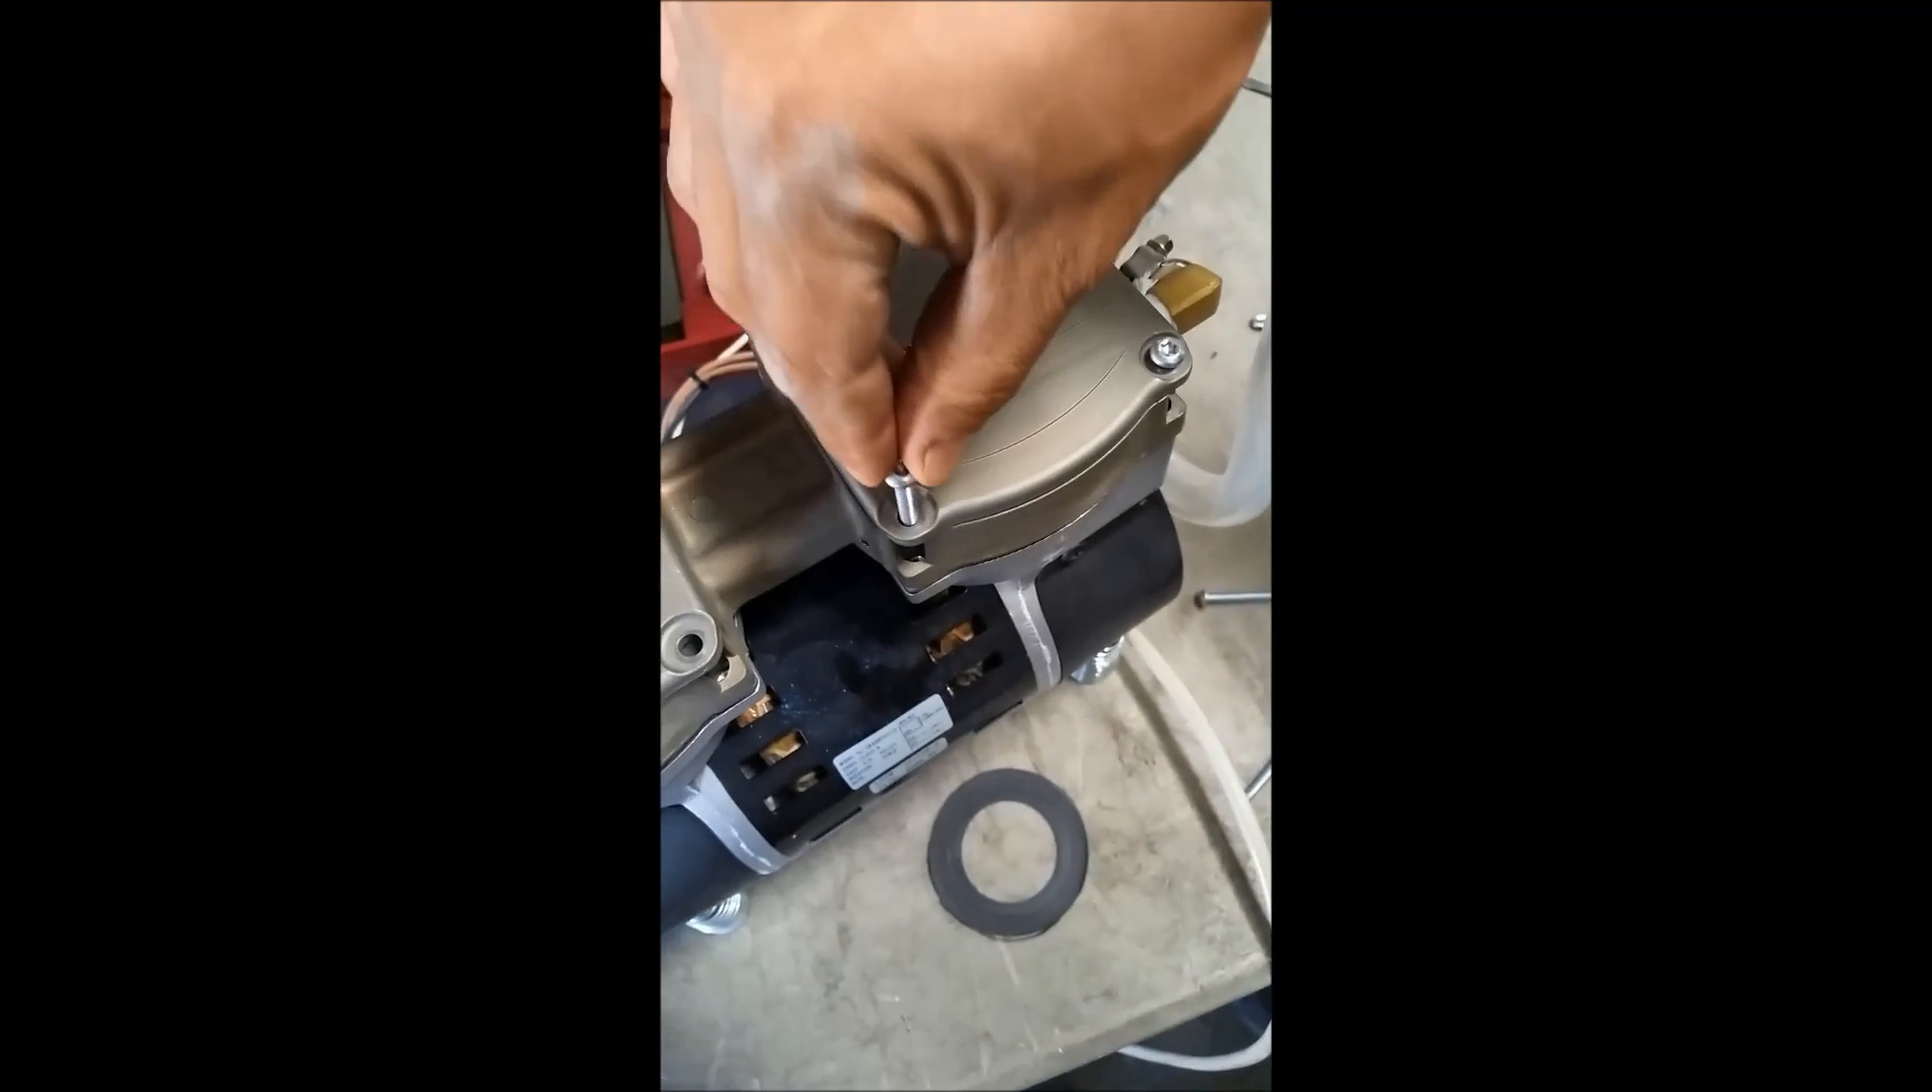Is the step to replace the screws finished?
No.